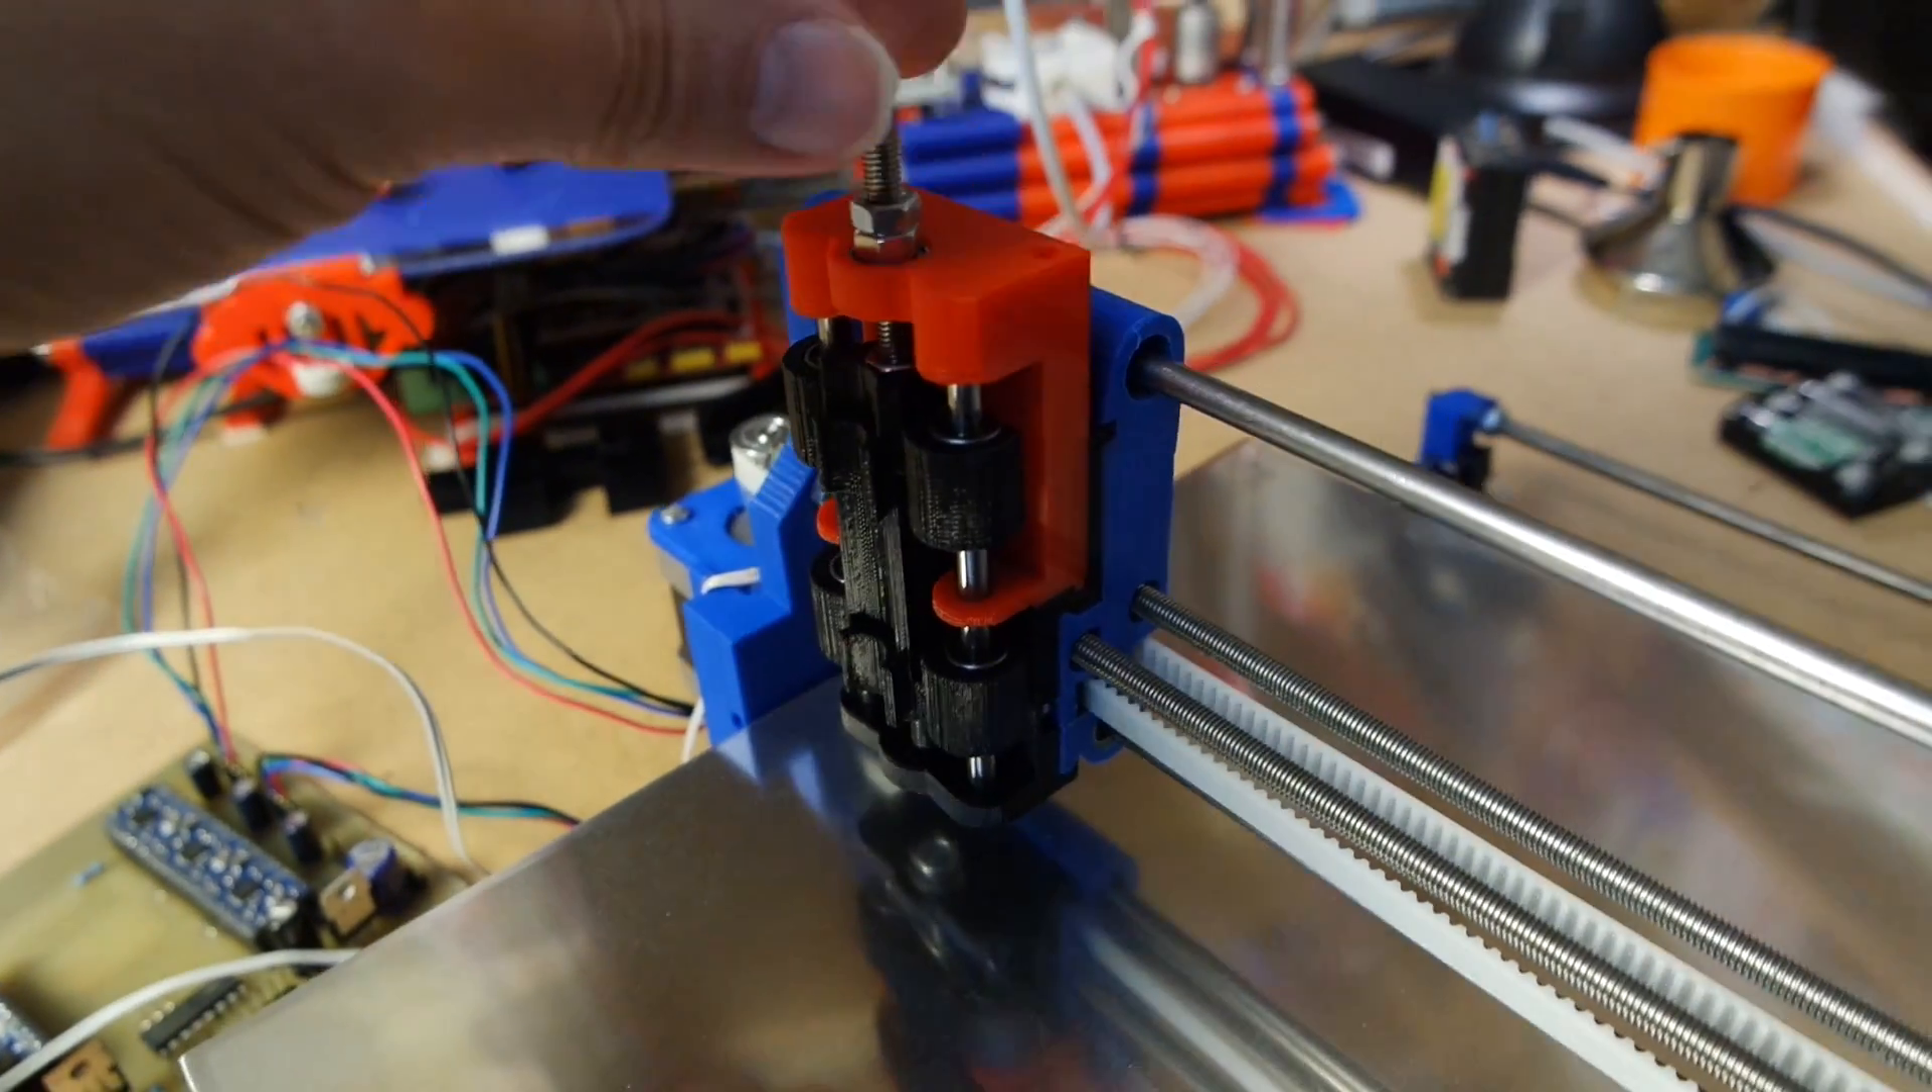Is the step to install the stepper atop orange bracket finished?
No.